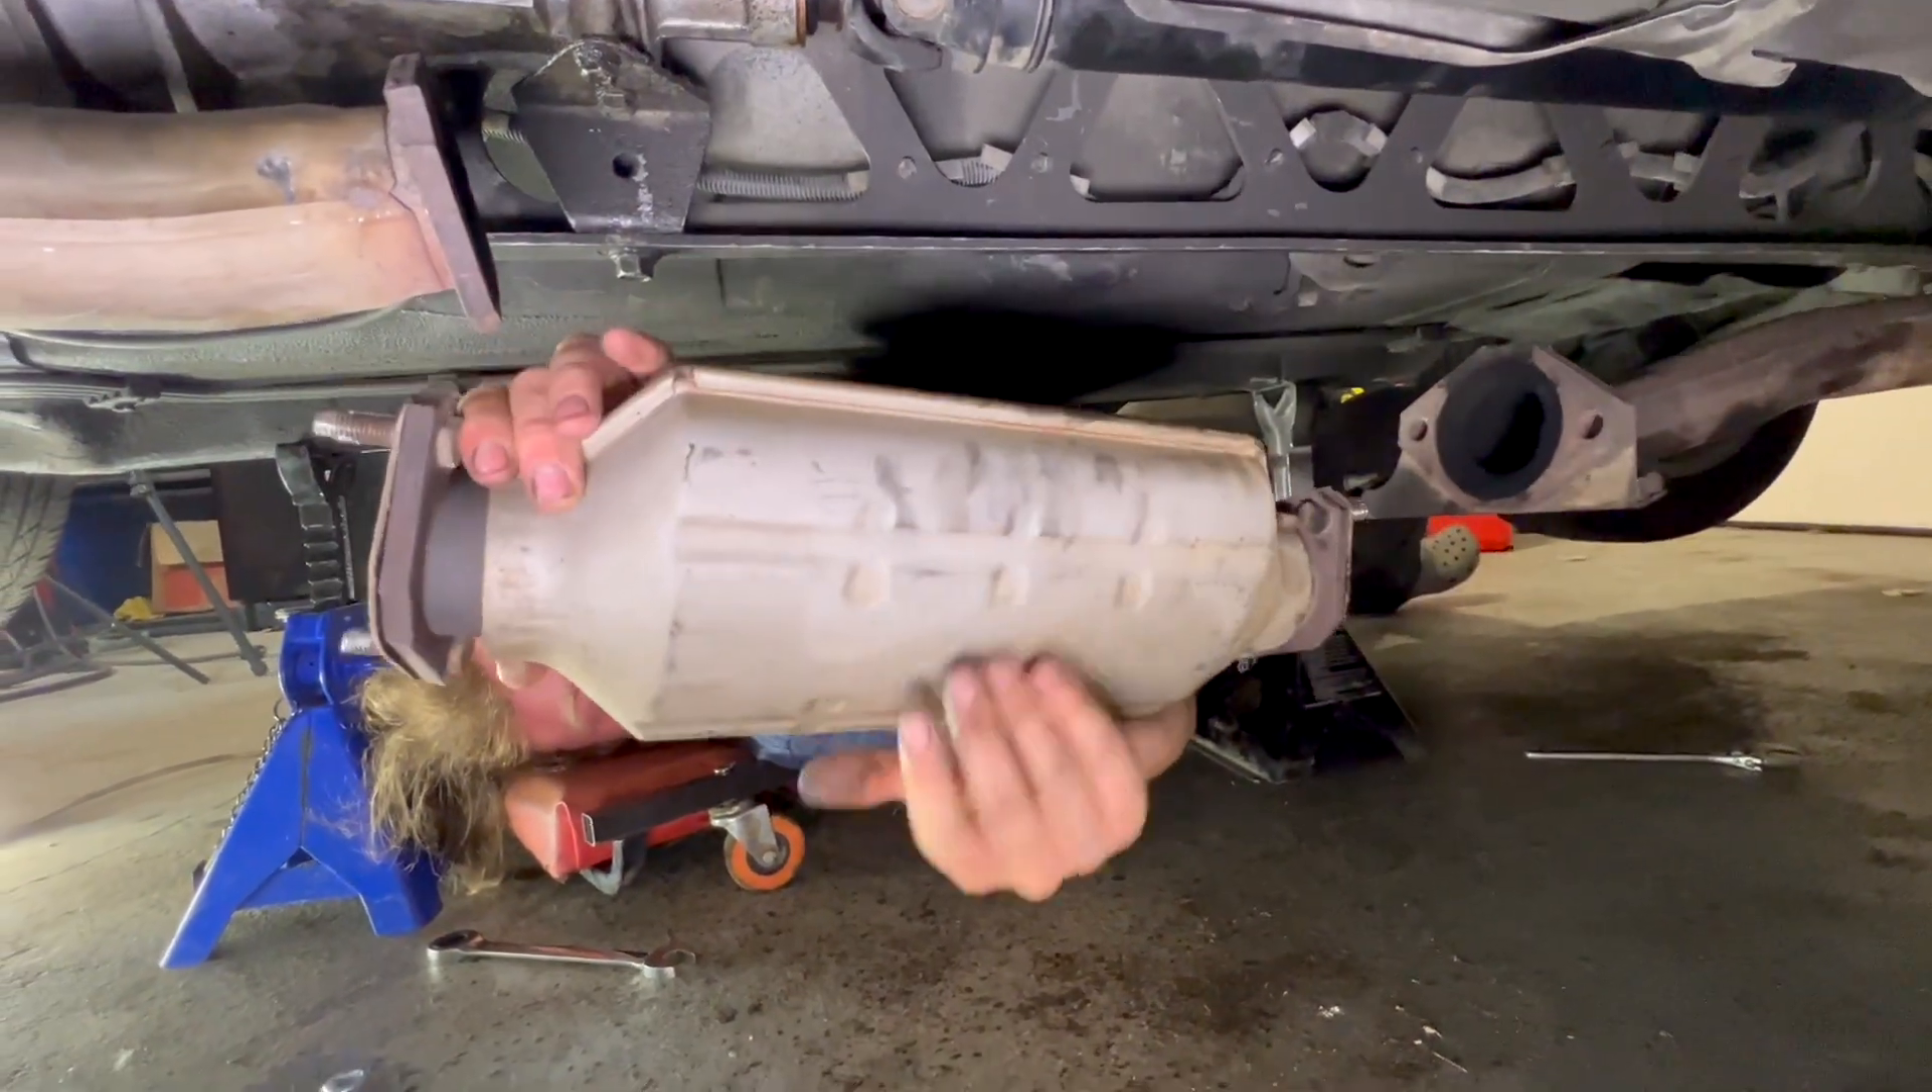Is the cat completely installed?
No.